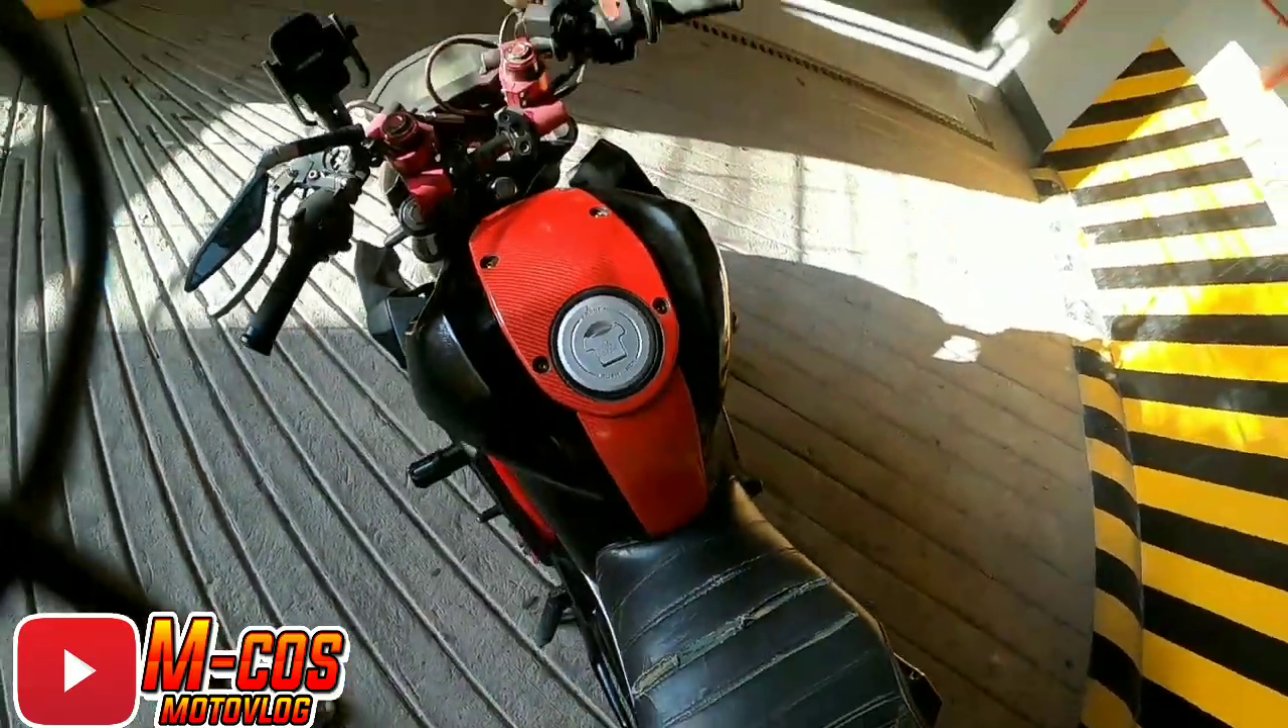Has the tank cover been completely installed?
Yes.